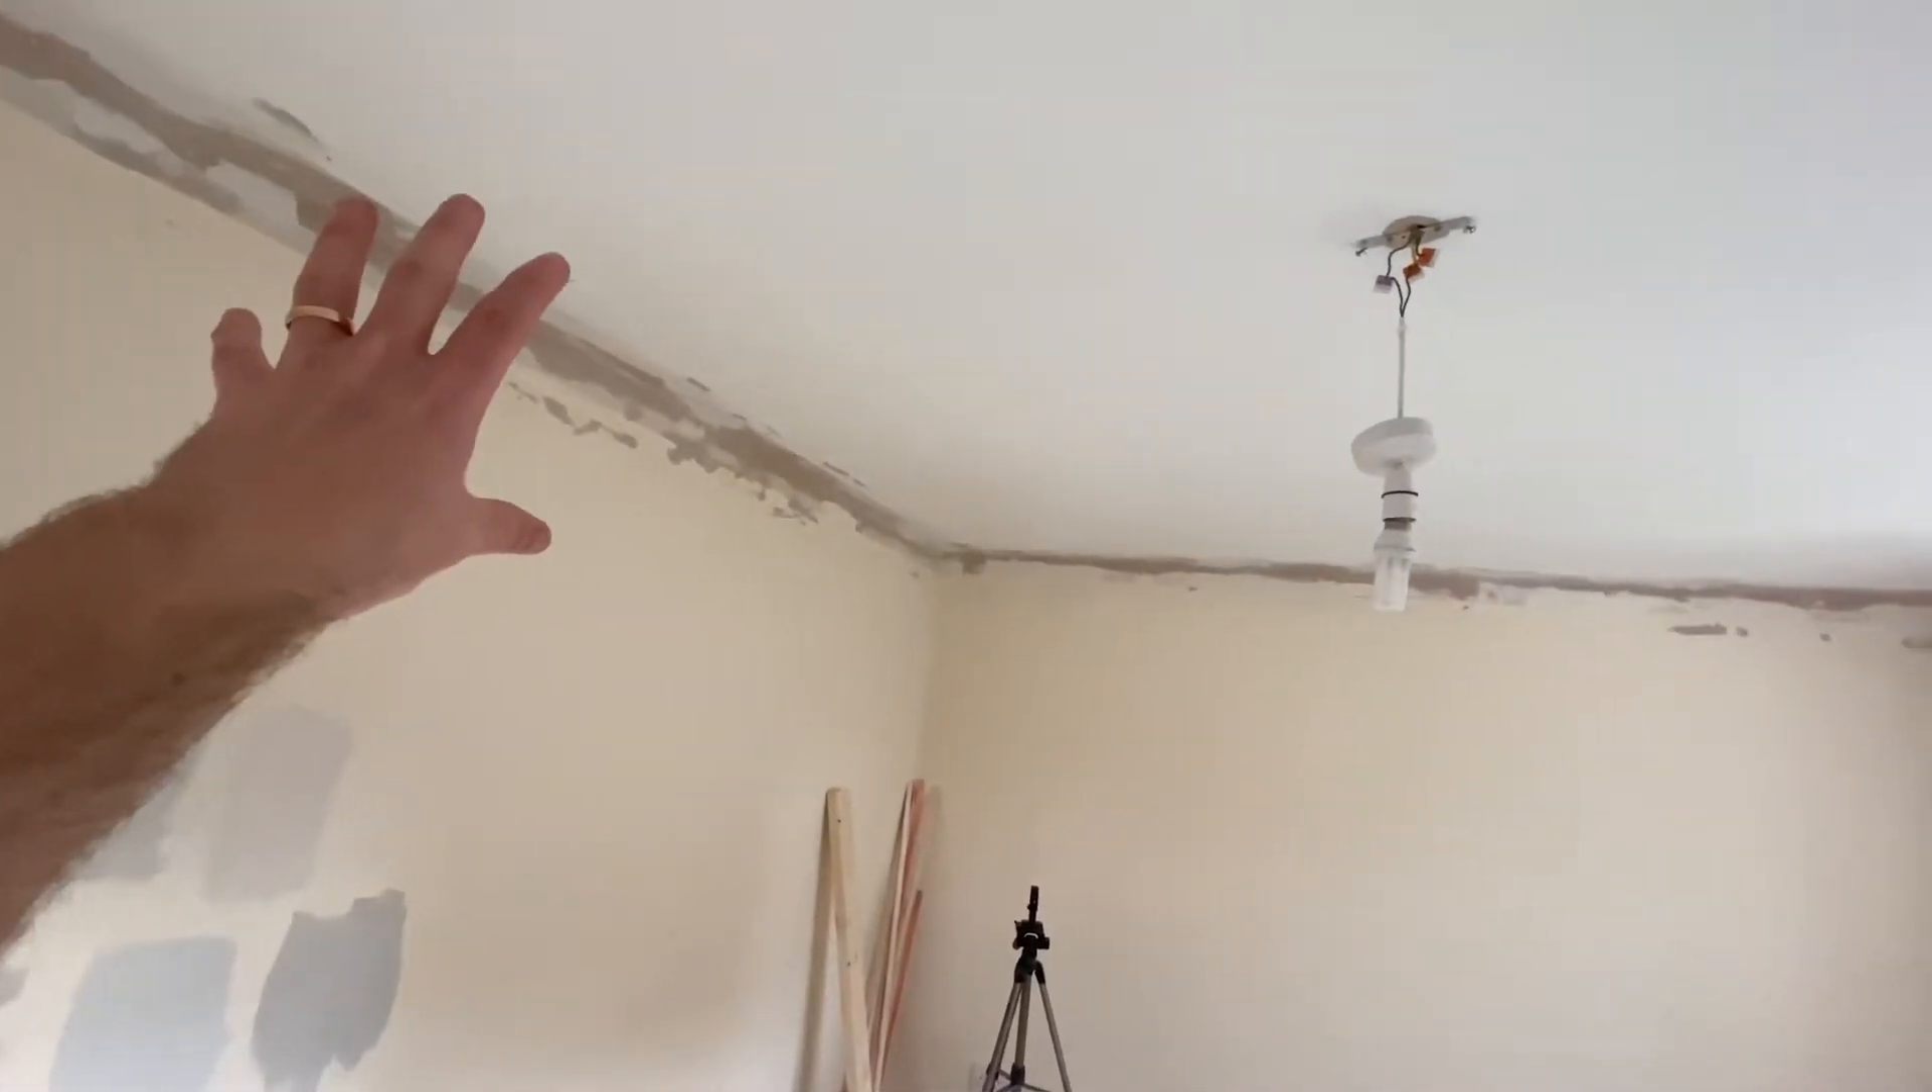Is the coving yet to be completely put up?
Yes.